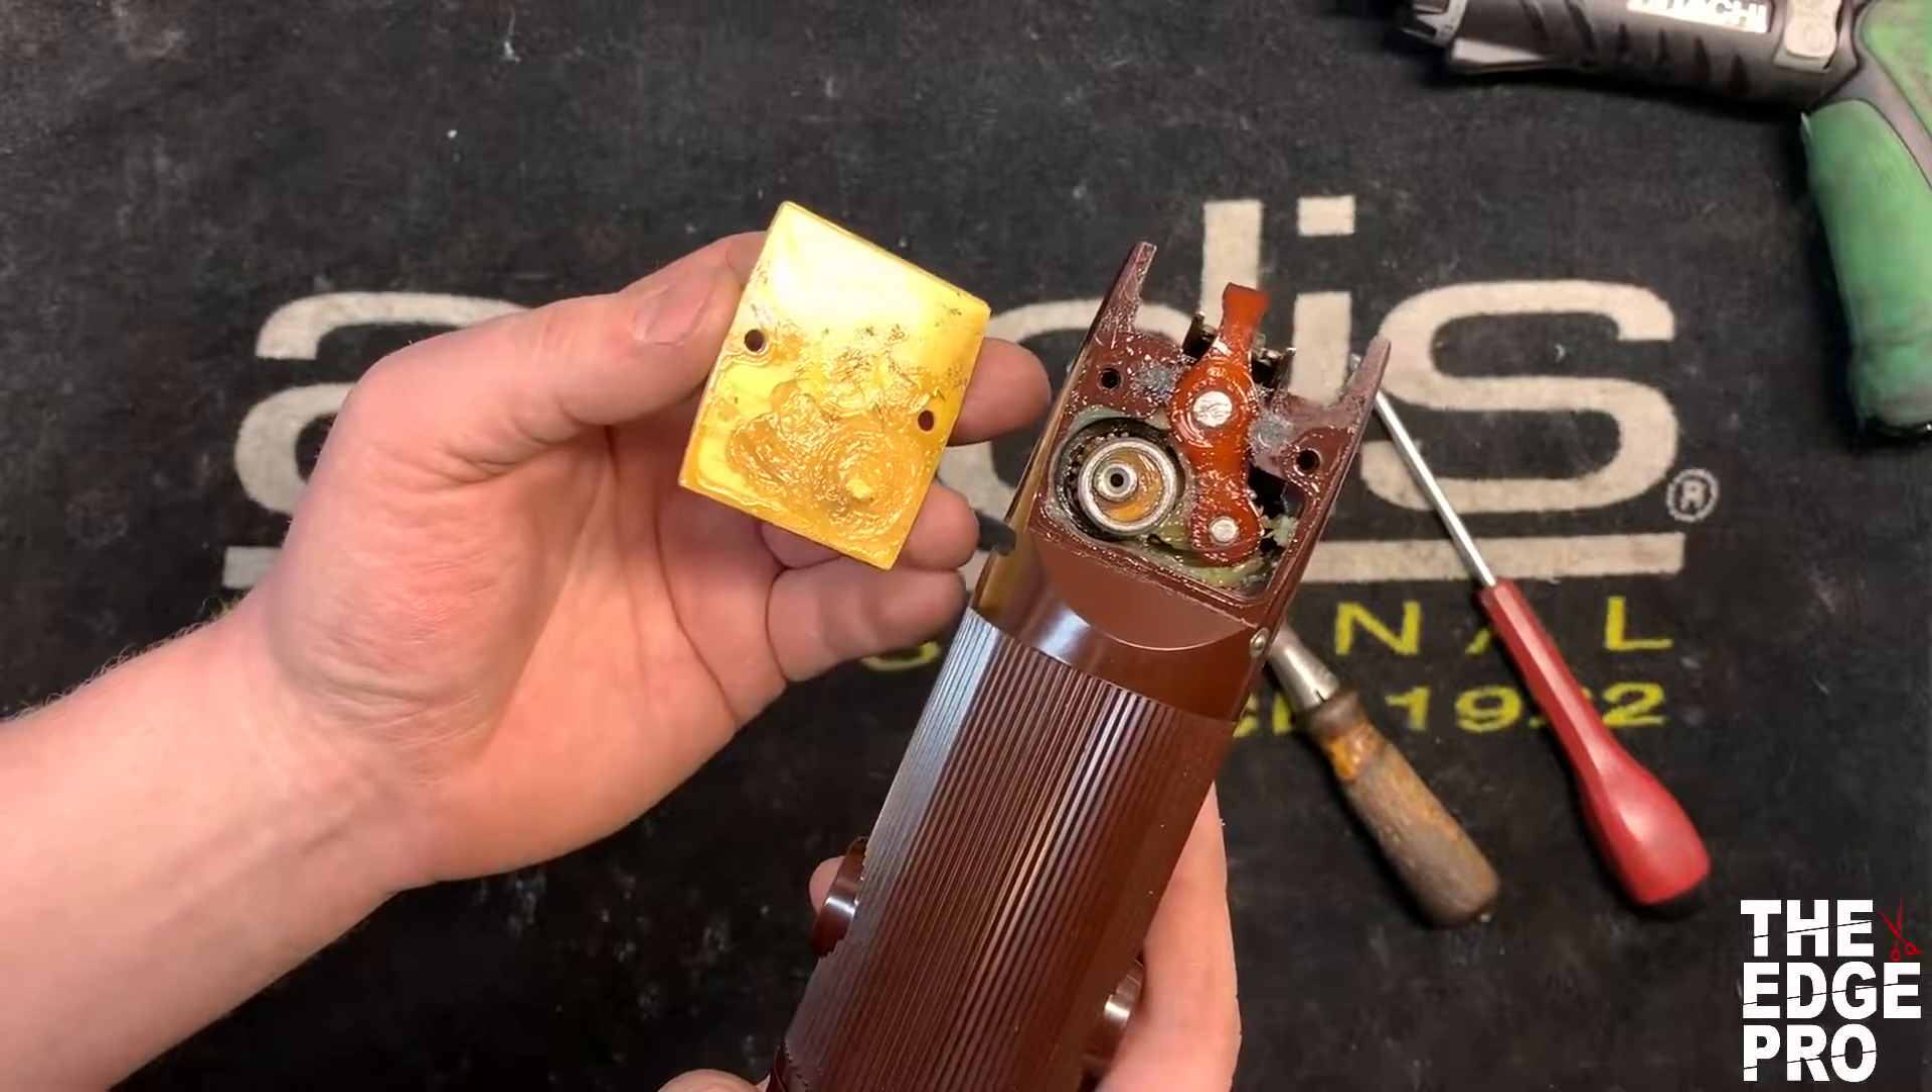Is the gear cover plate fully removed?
Yes.